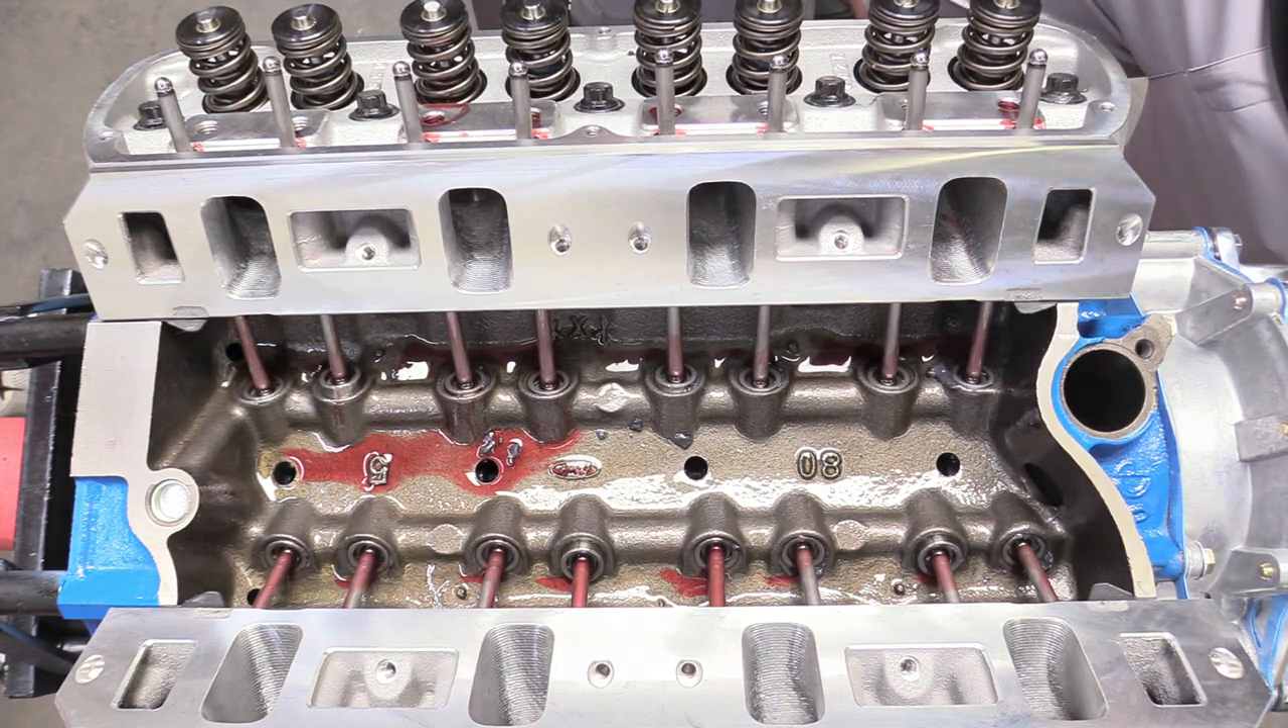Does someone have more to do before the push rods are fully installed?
No.